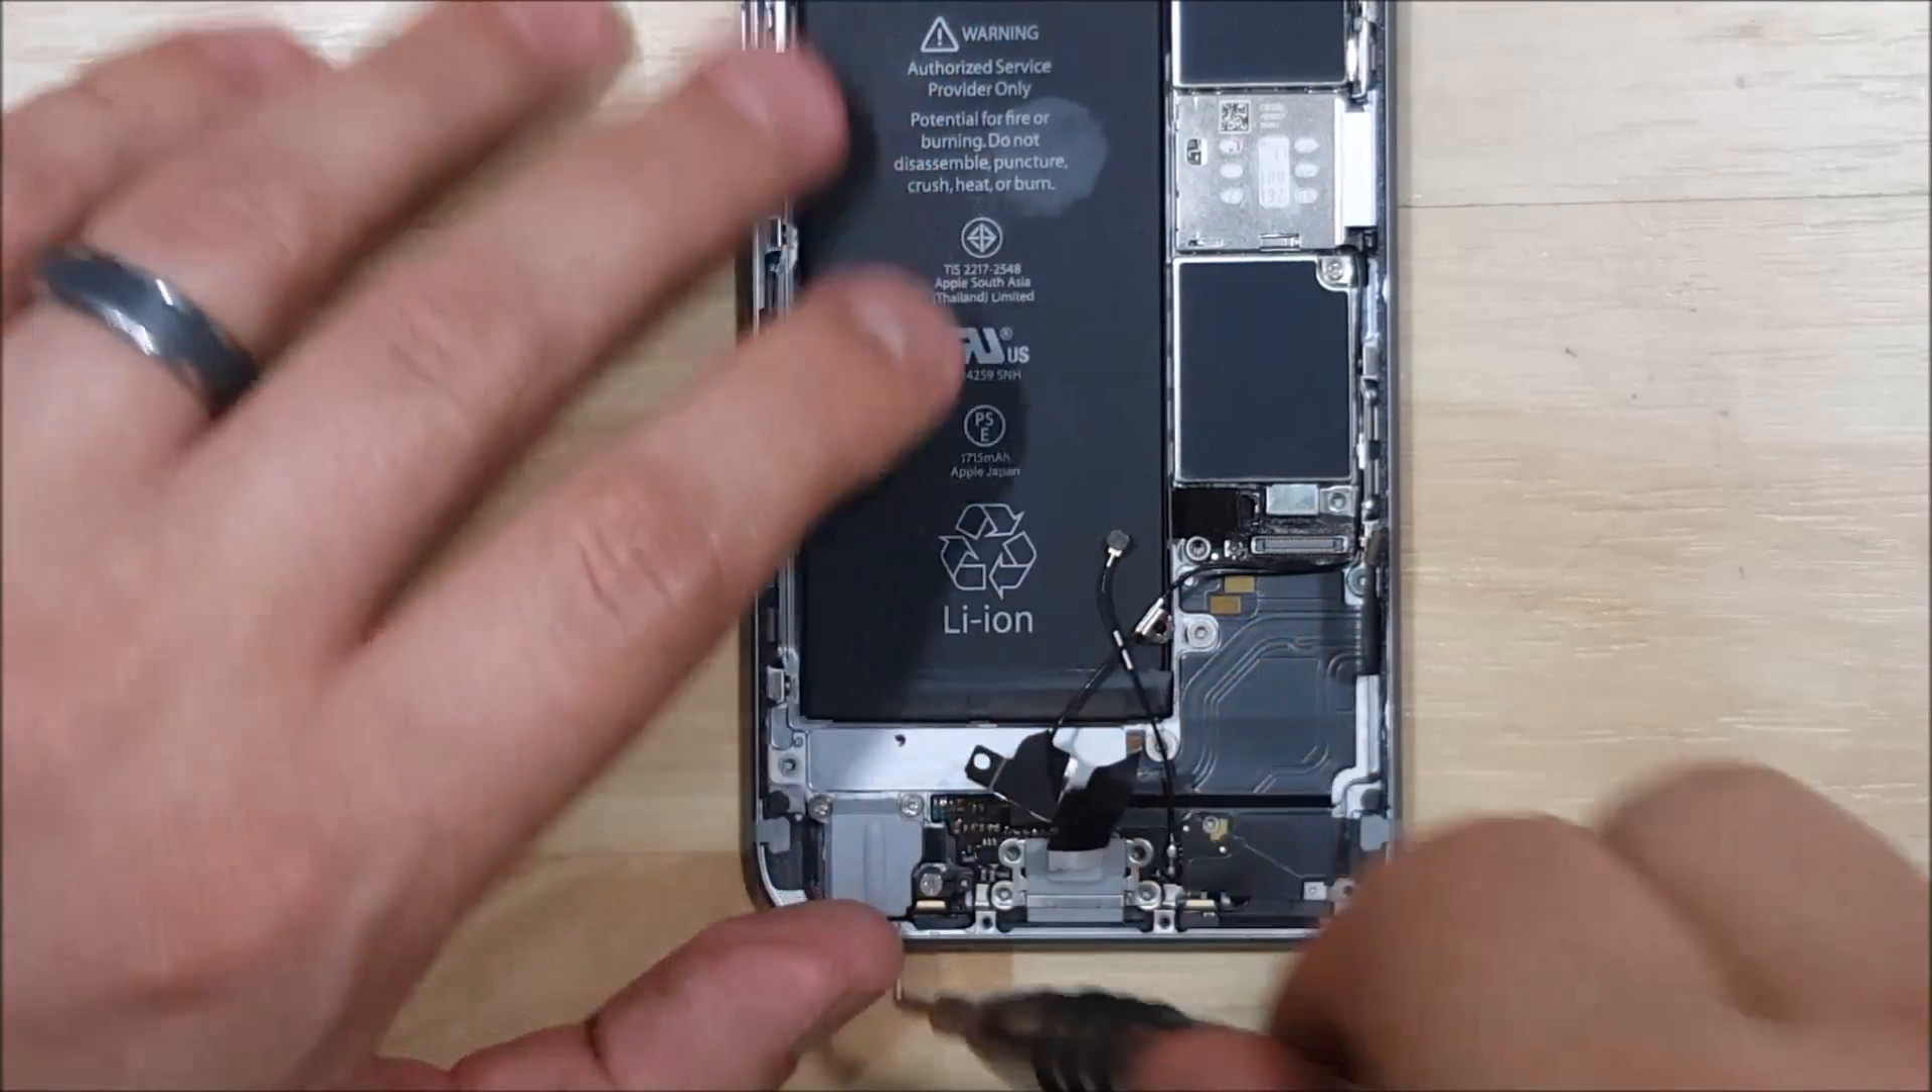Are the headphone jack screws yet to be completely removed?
Yes.